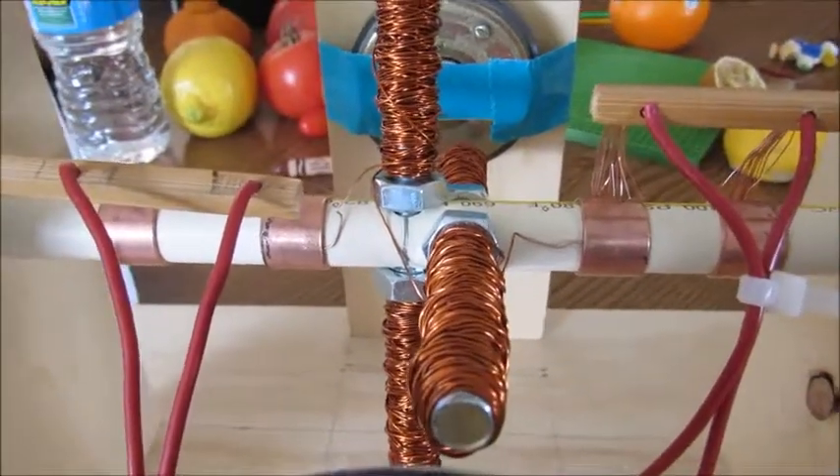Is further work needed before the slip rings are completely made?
No.